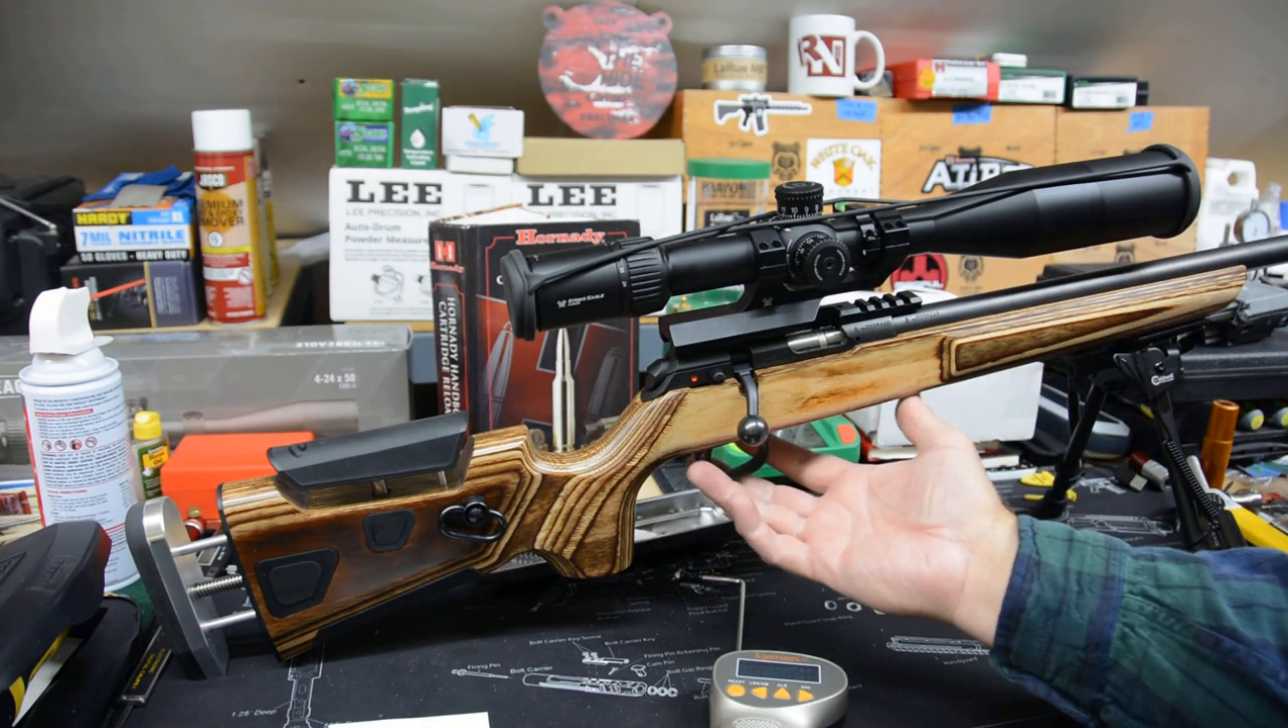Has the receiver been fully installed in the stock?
Yes.